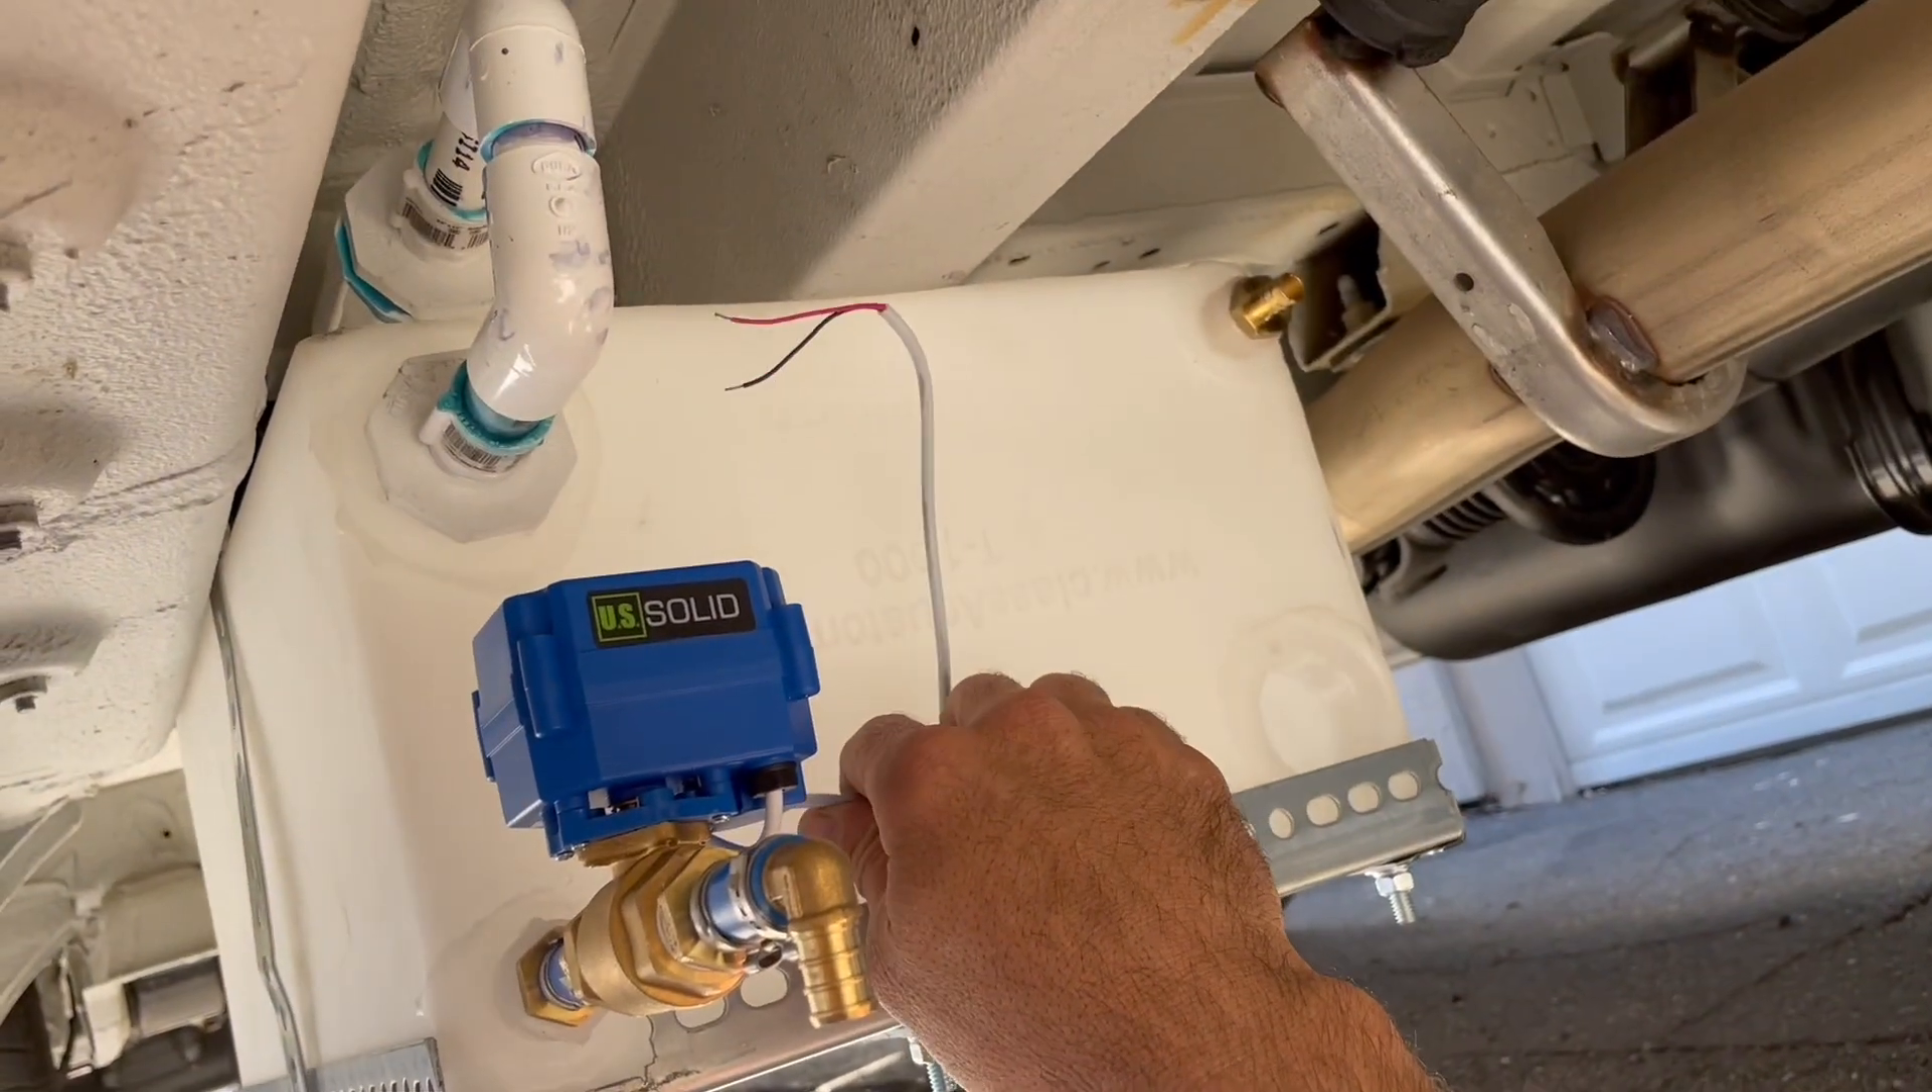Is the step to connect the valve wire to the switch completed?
No.